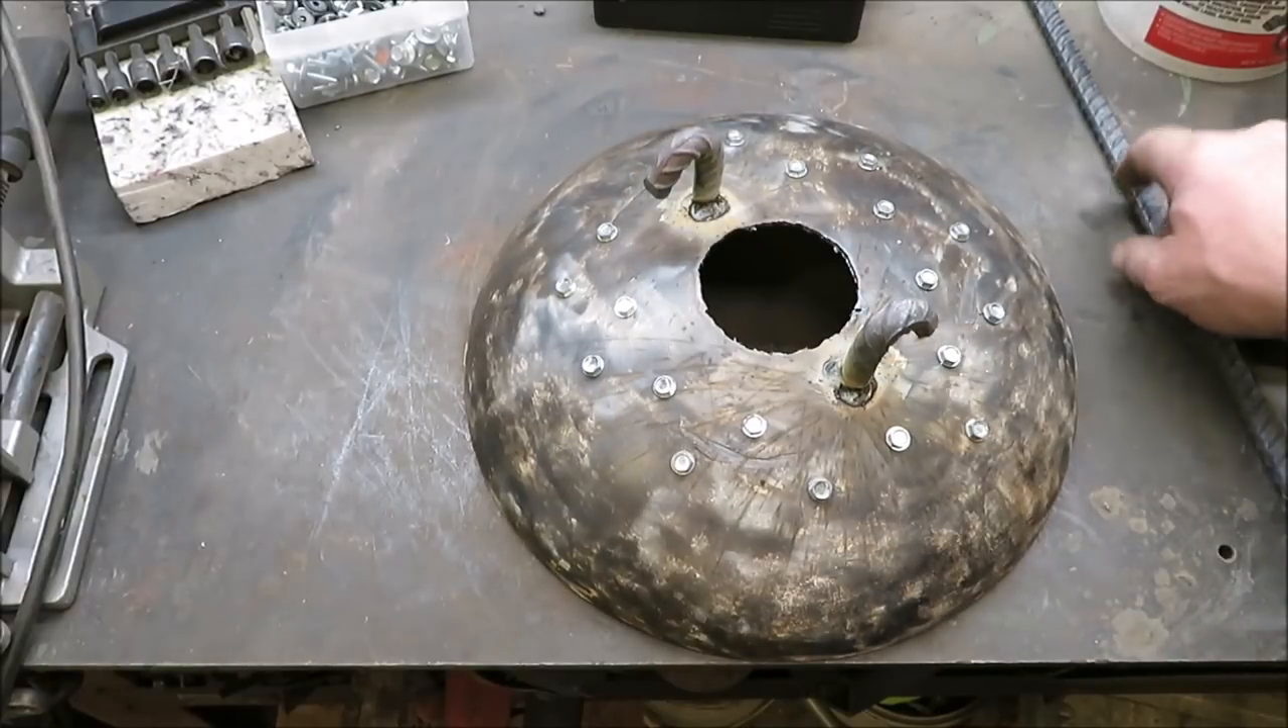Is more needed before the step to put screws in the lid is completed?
No.